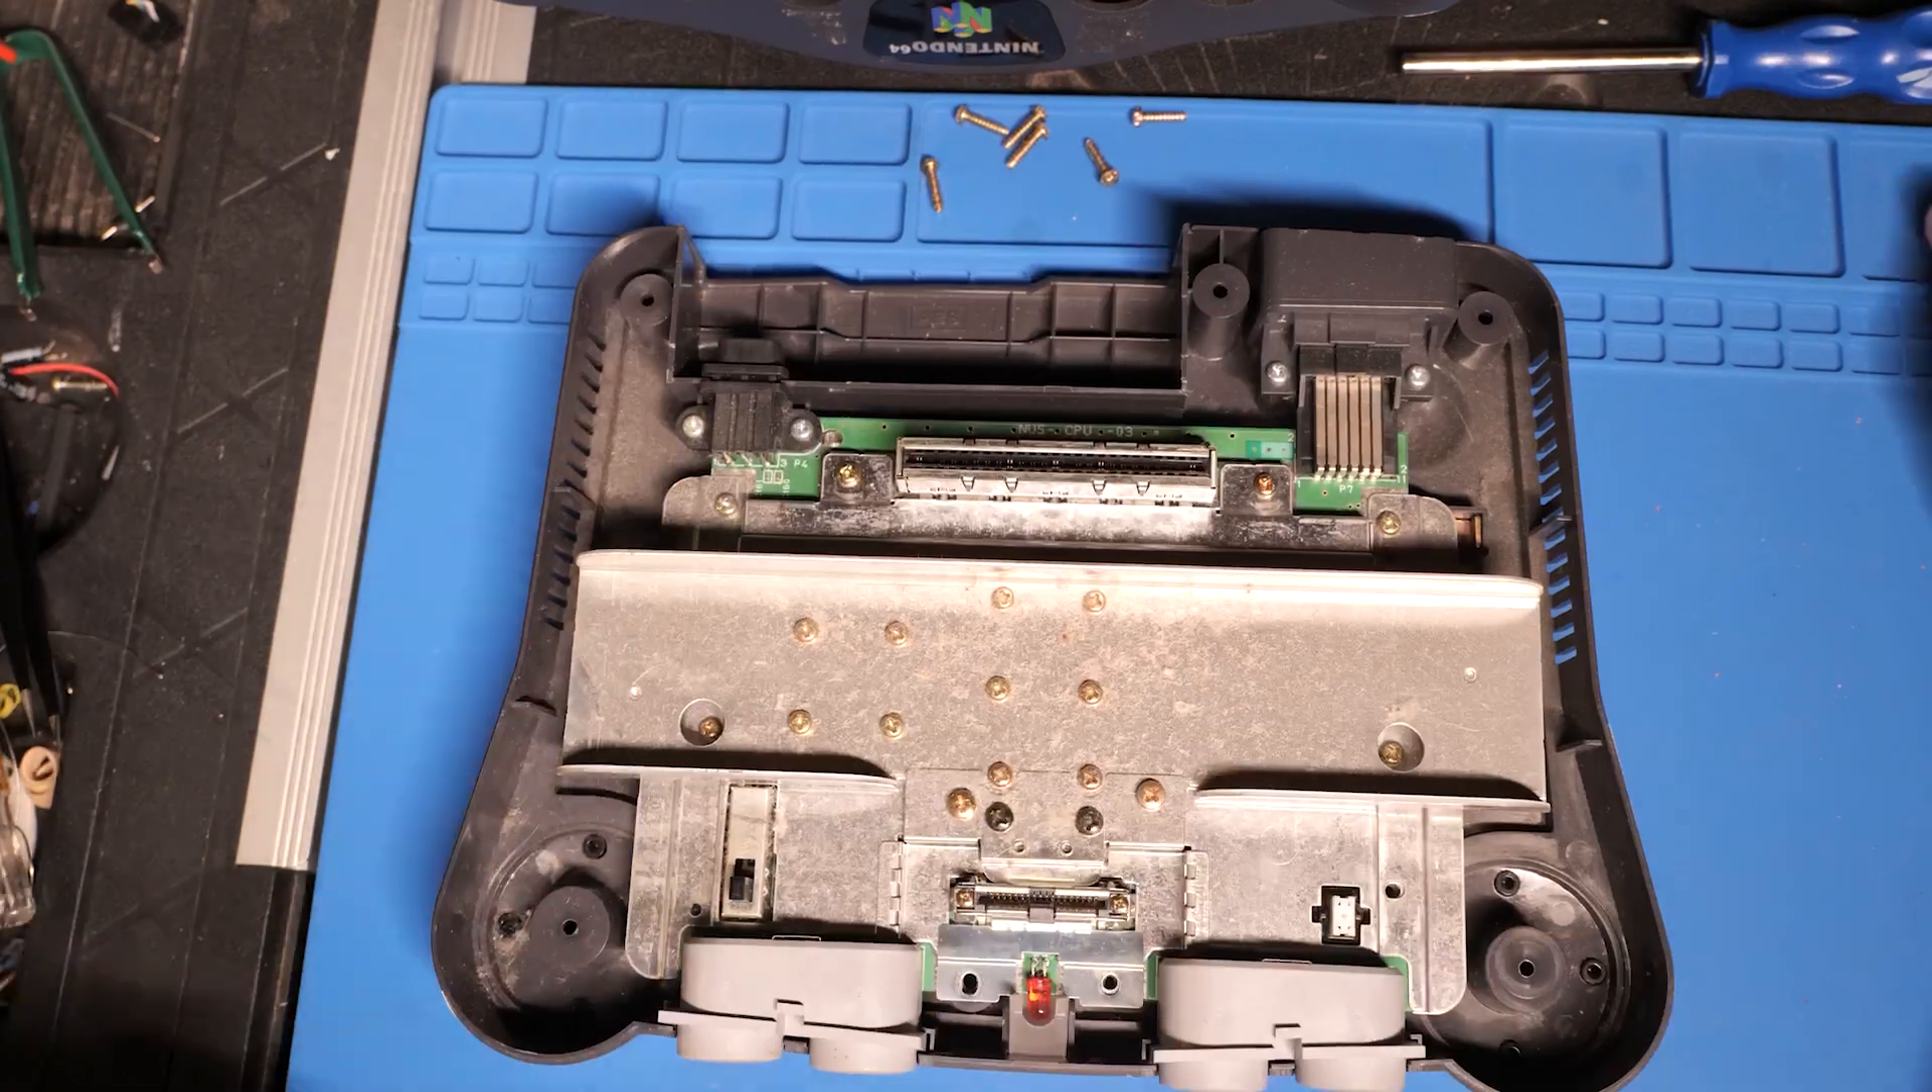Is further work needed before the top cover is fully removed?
No.